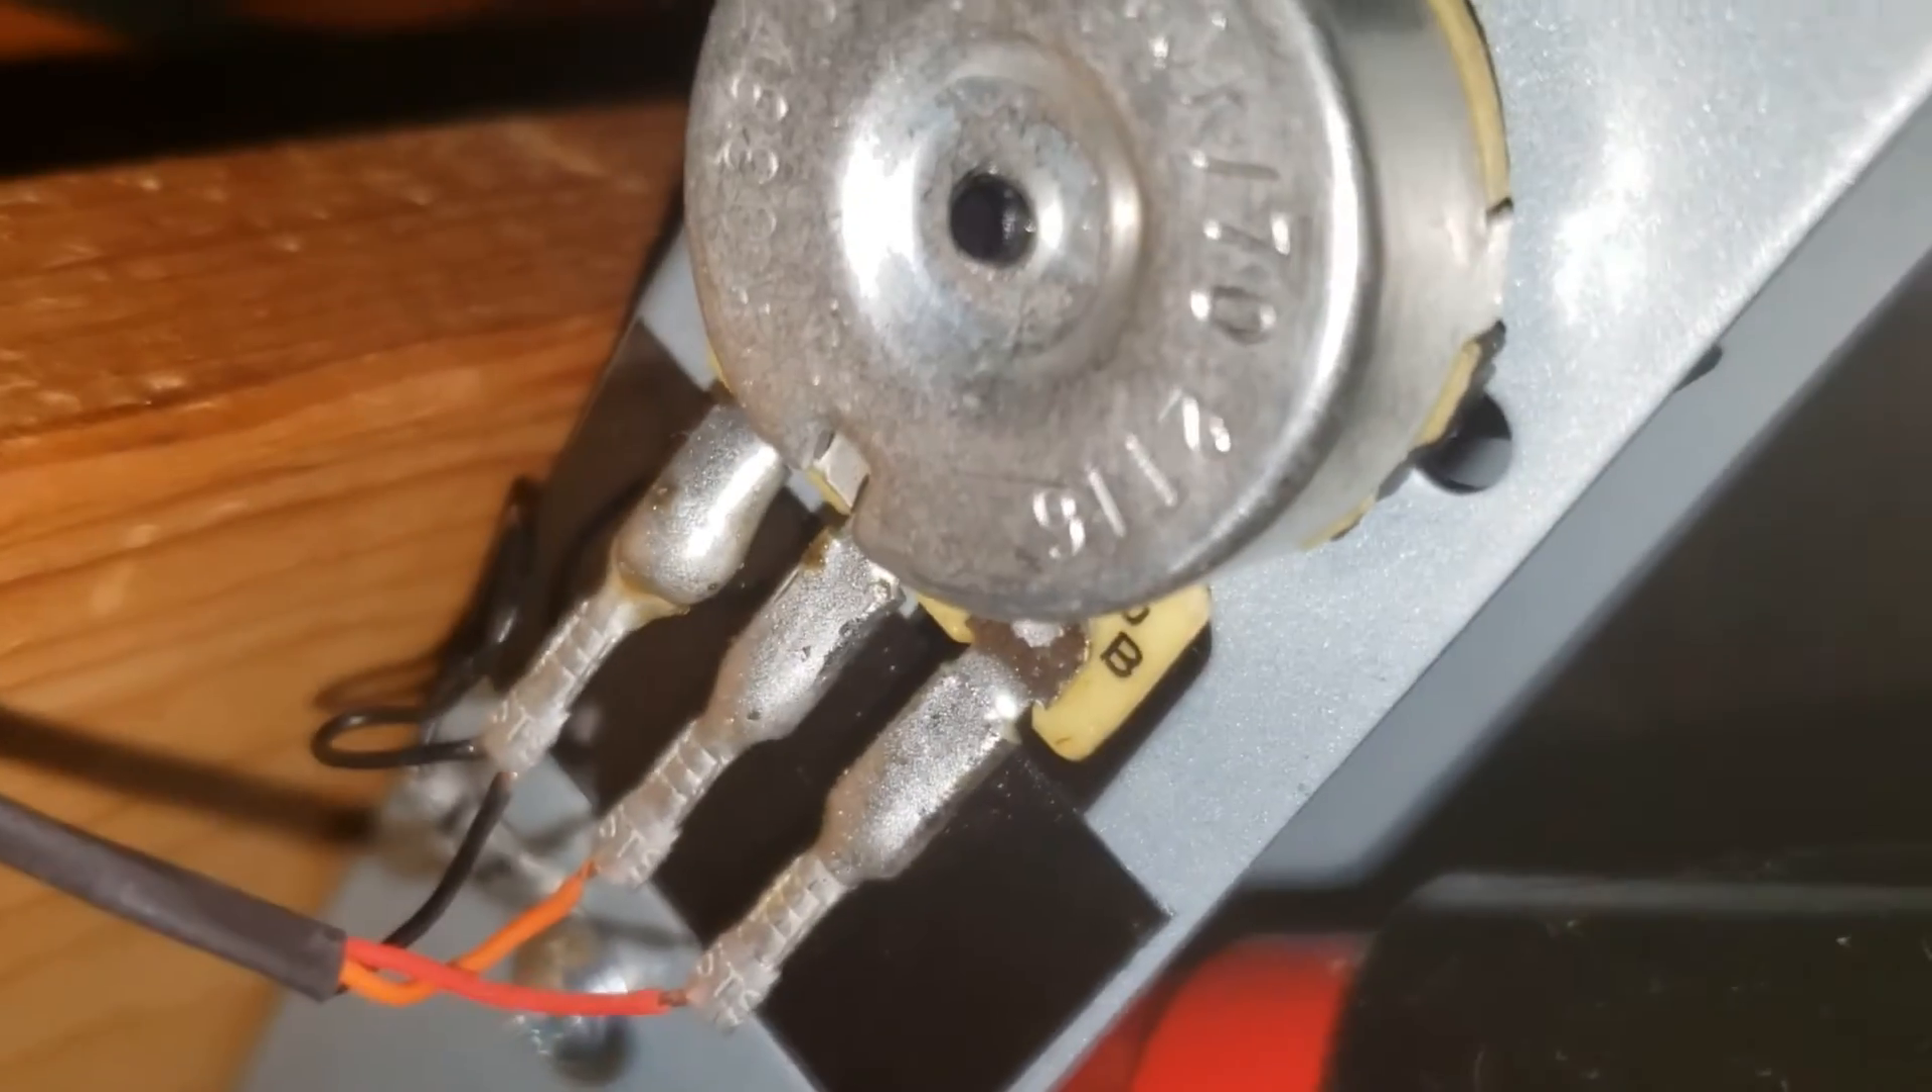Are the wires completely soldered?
Yes.